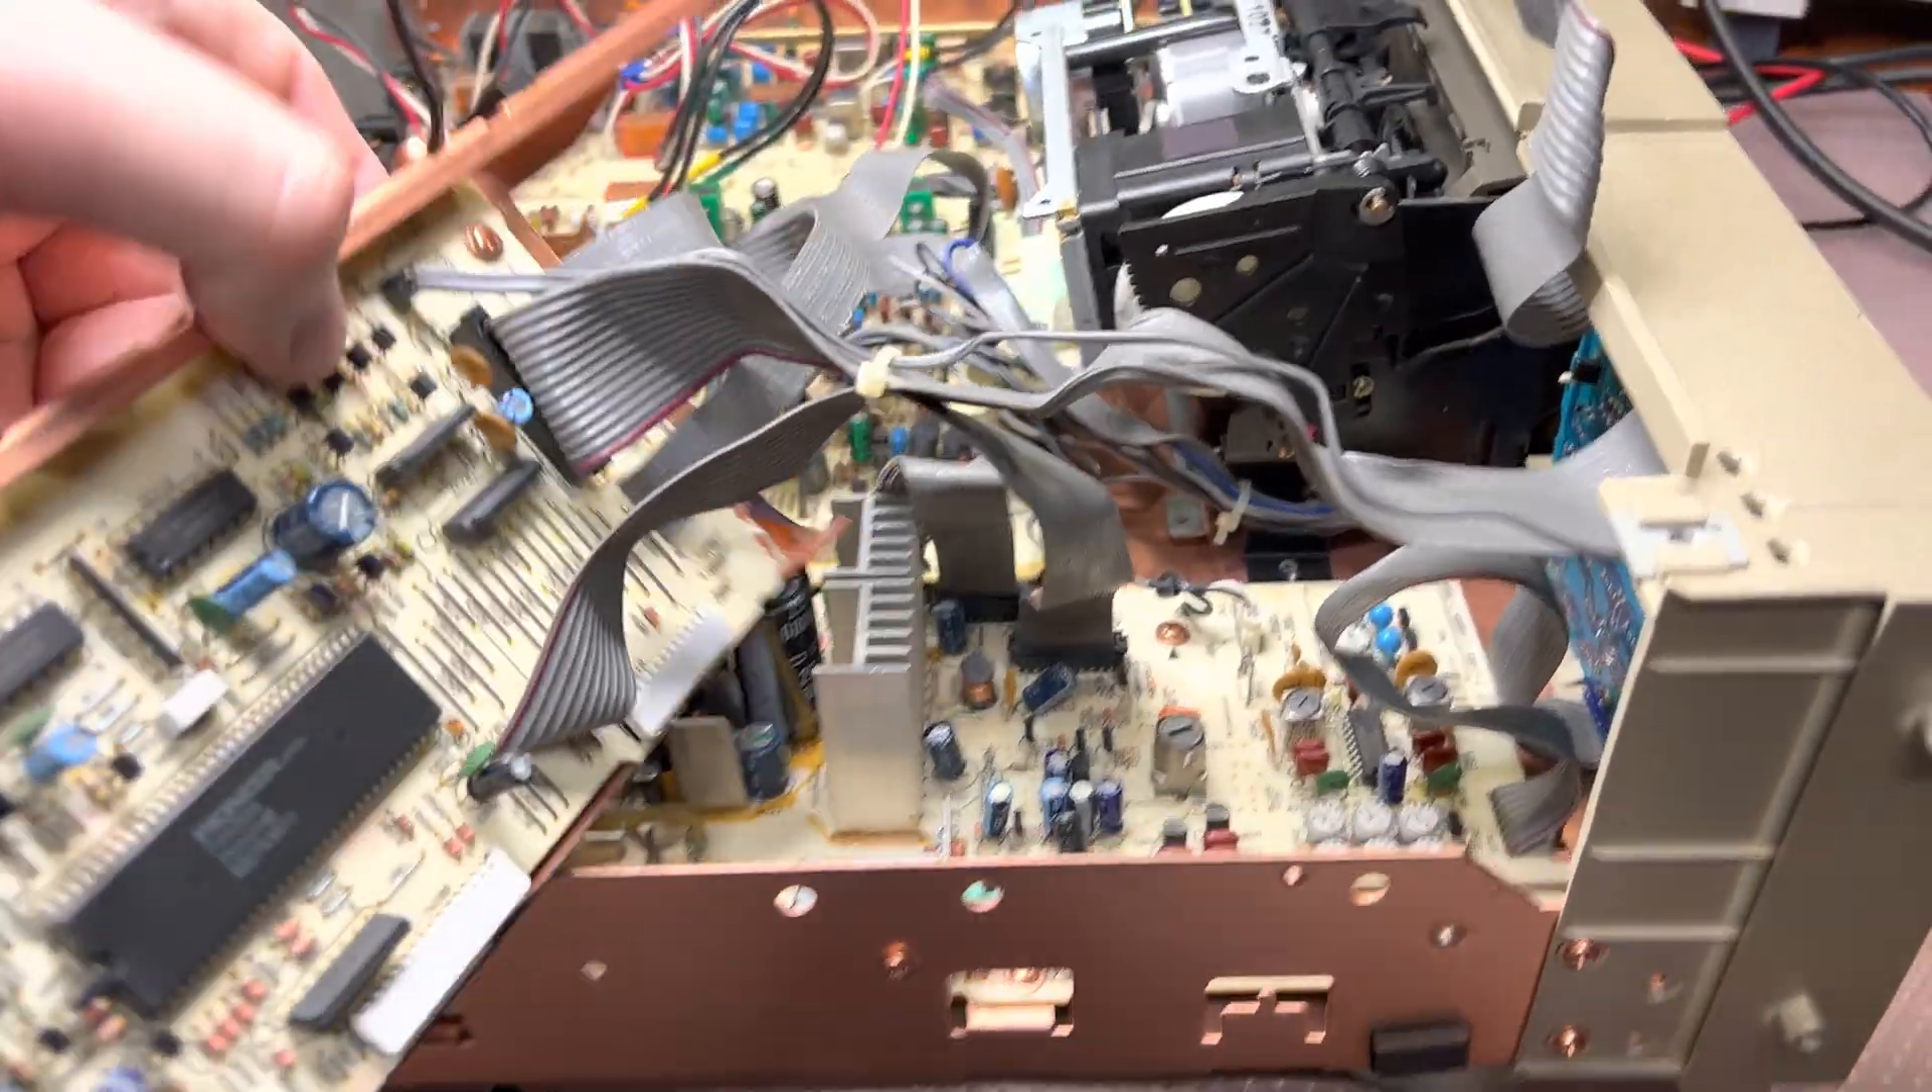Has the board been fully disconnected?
No.